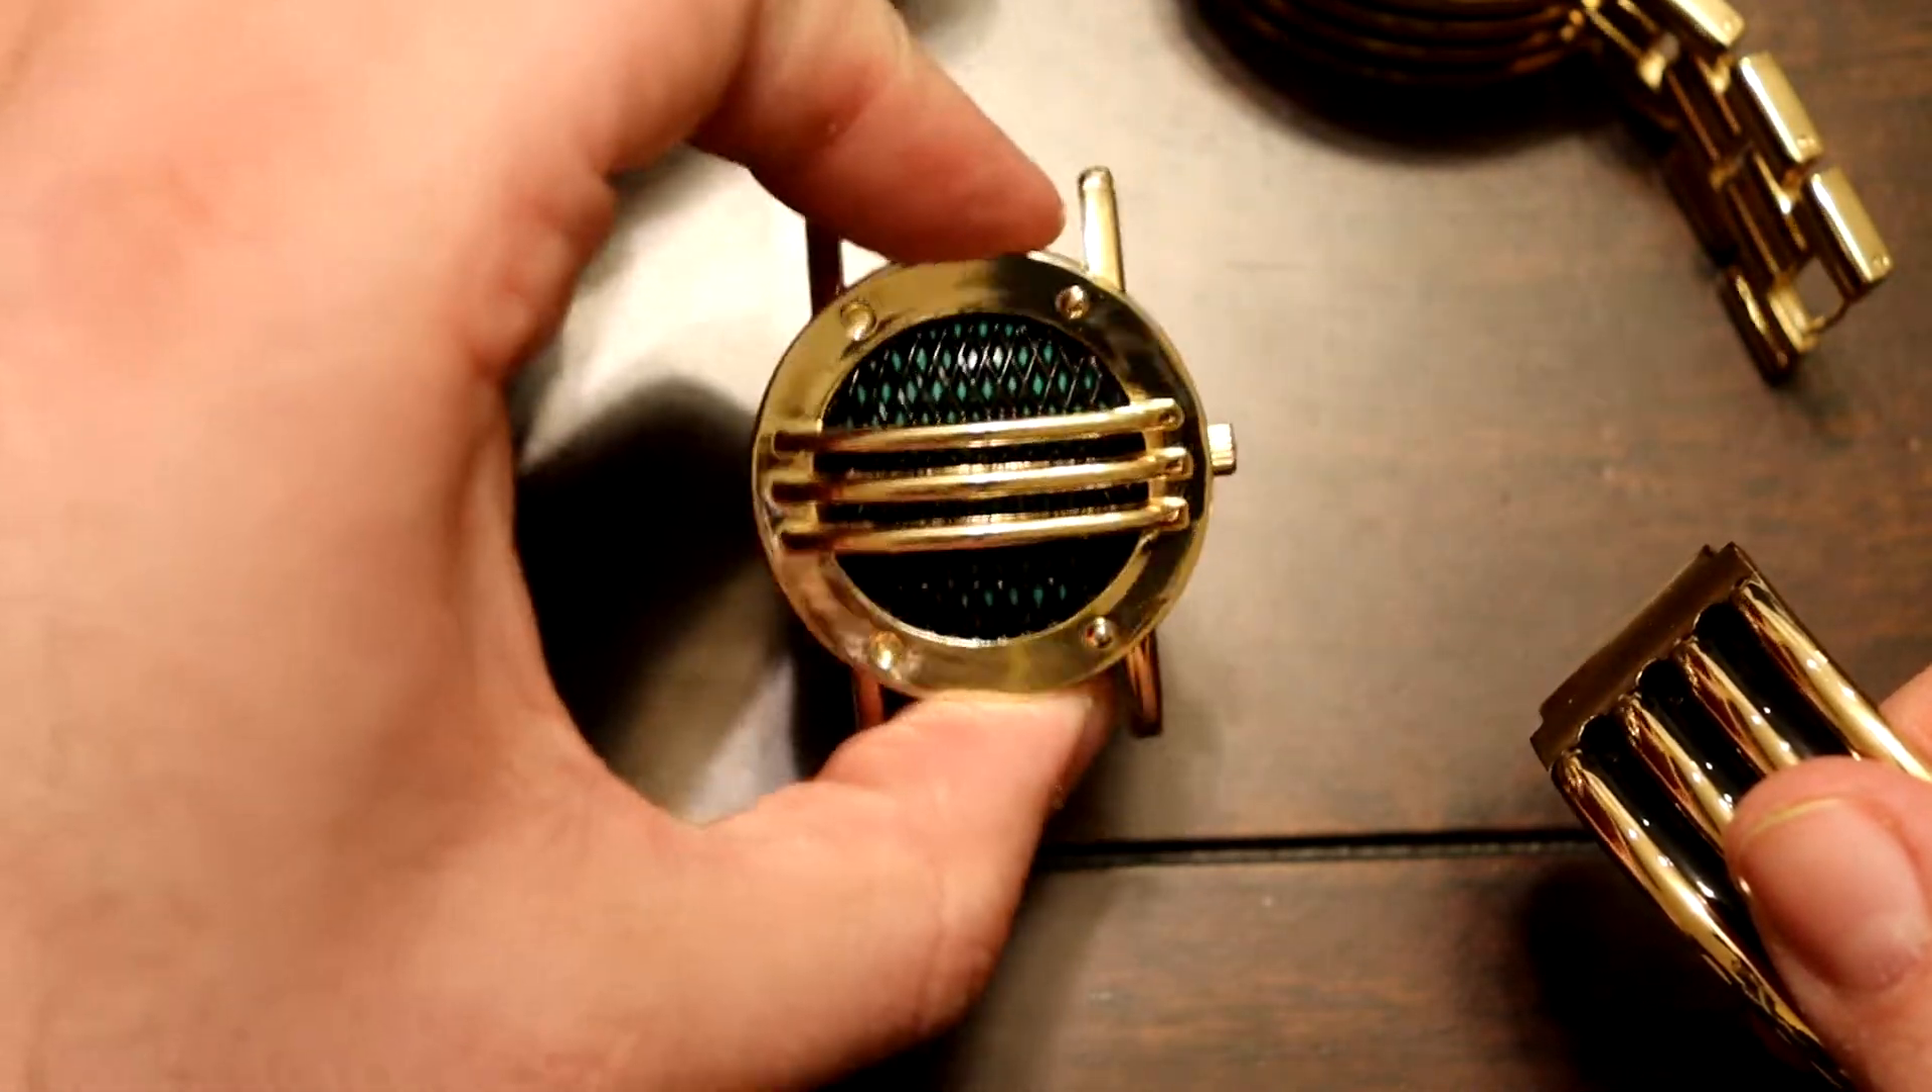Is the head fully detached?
Yes.